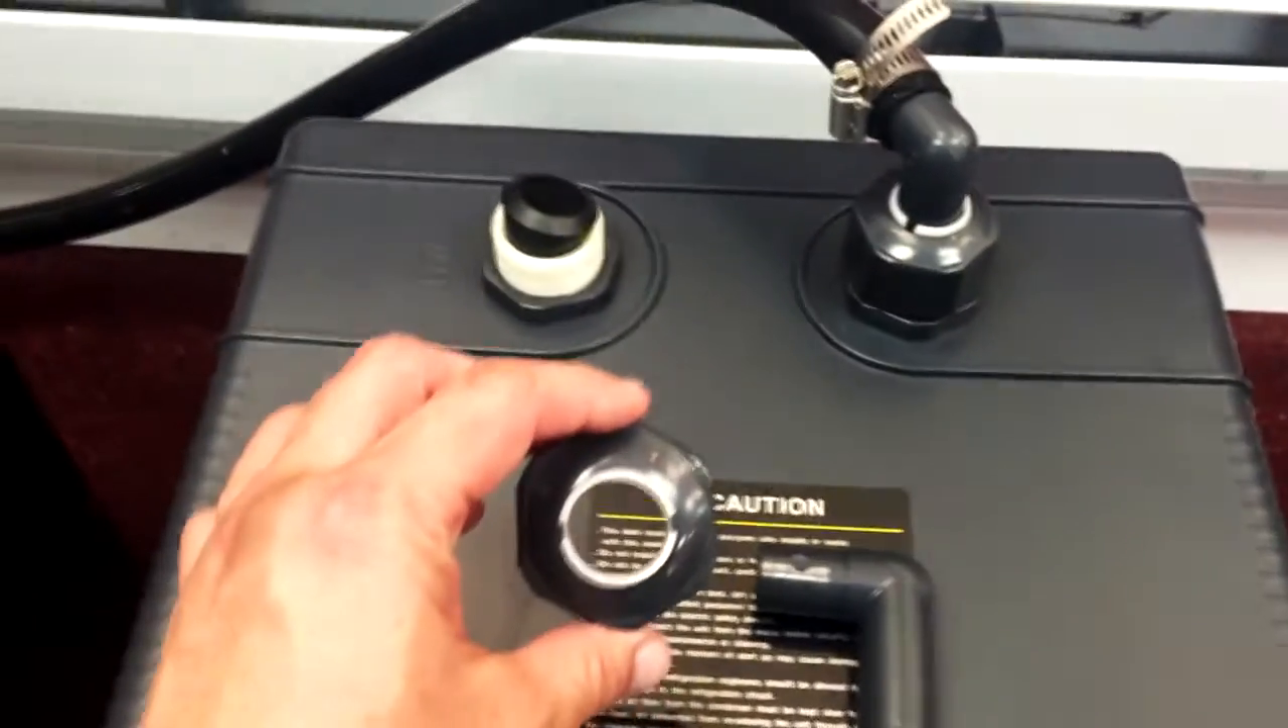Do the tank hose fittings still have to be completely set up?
Yes.